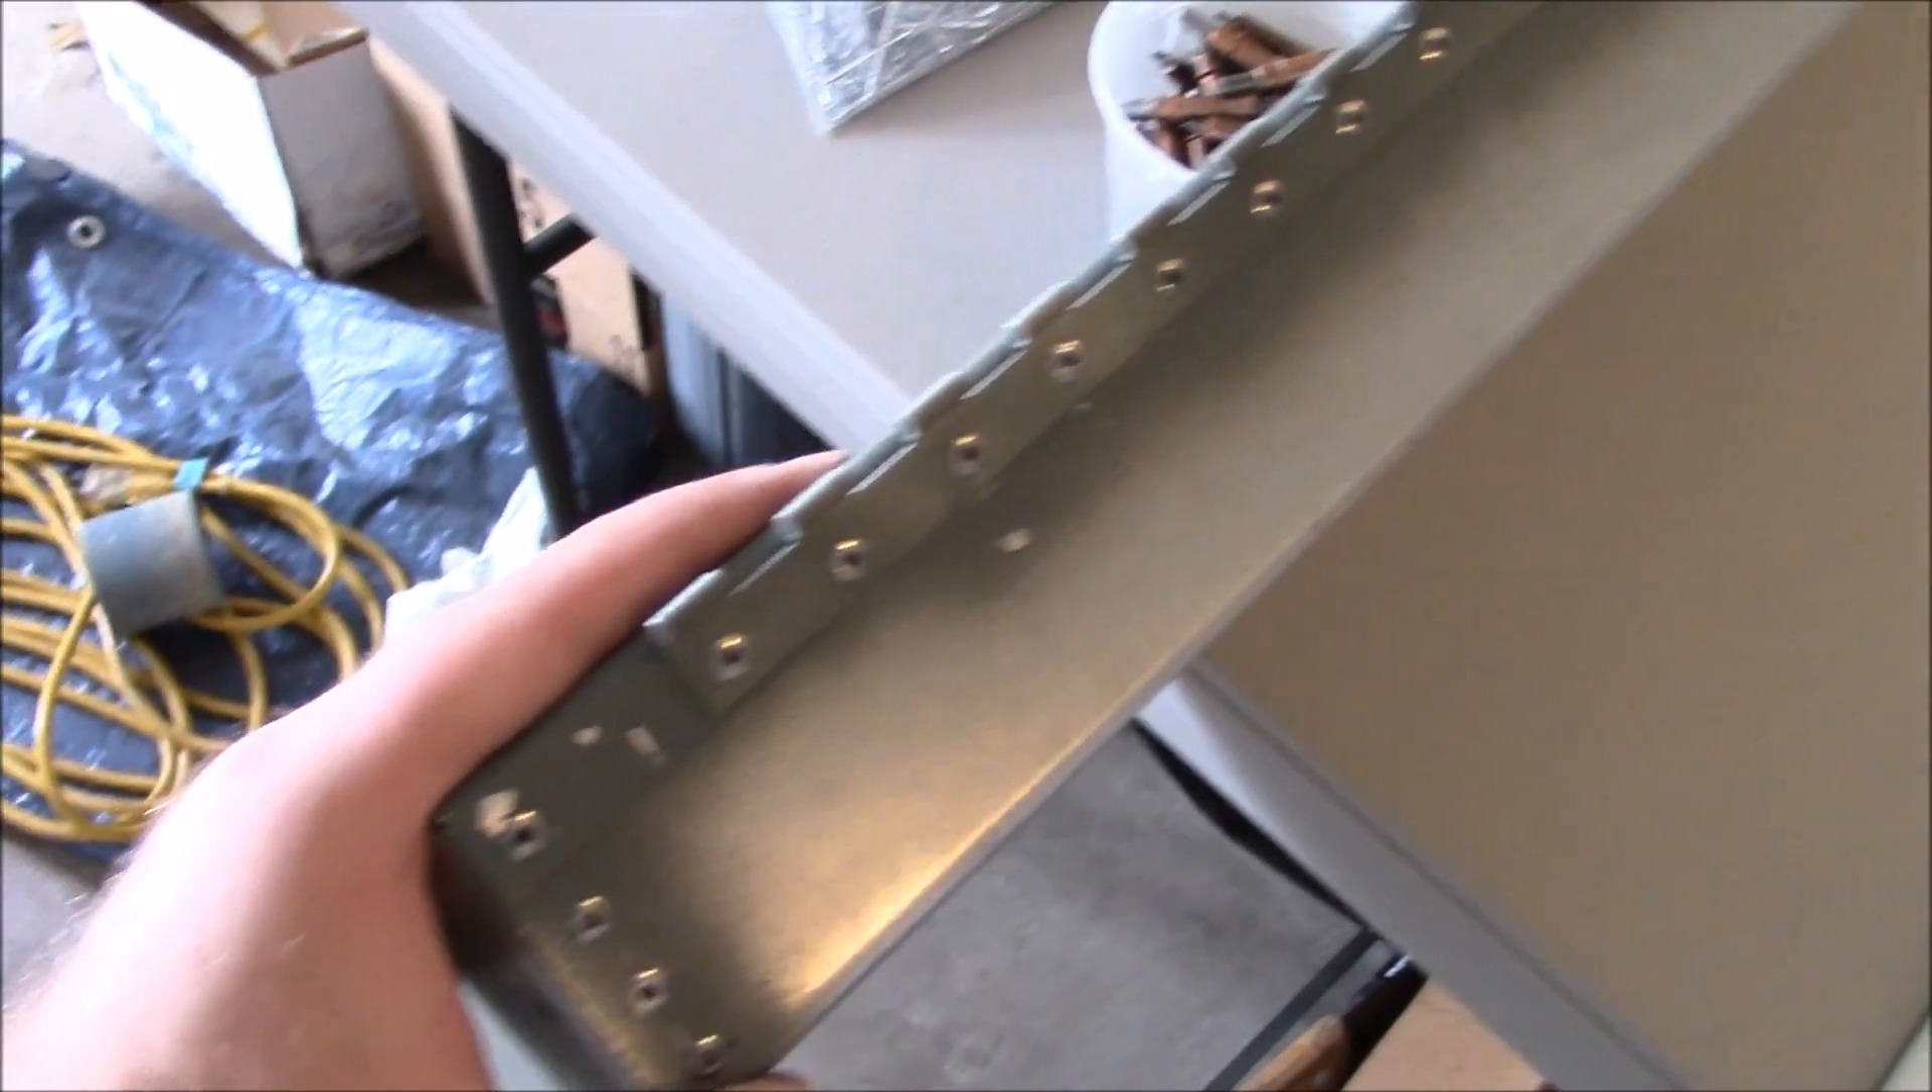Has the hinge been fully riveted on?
Yes.